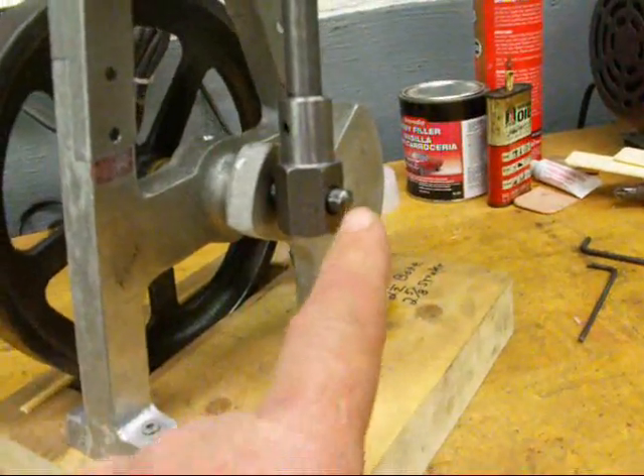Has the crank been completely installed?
Yes.